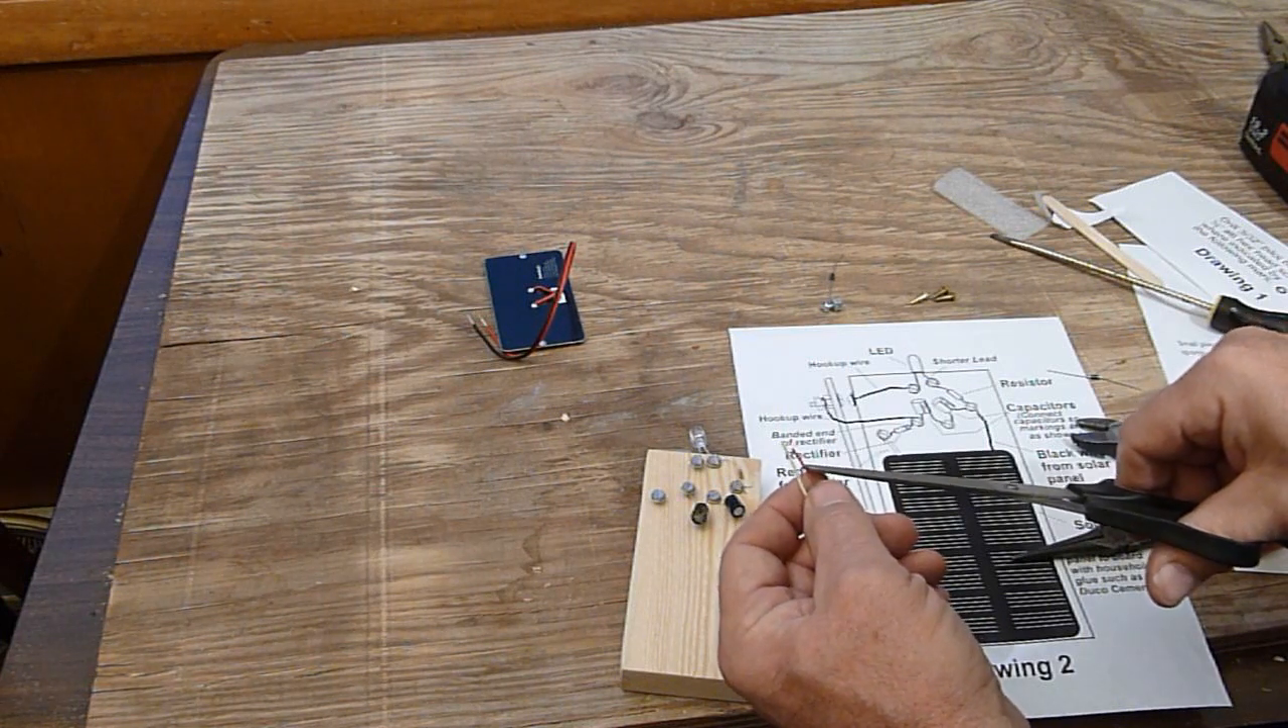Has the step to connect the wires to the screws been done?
No.